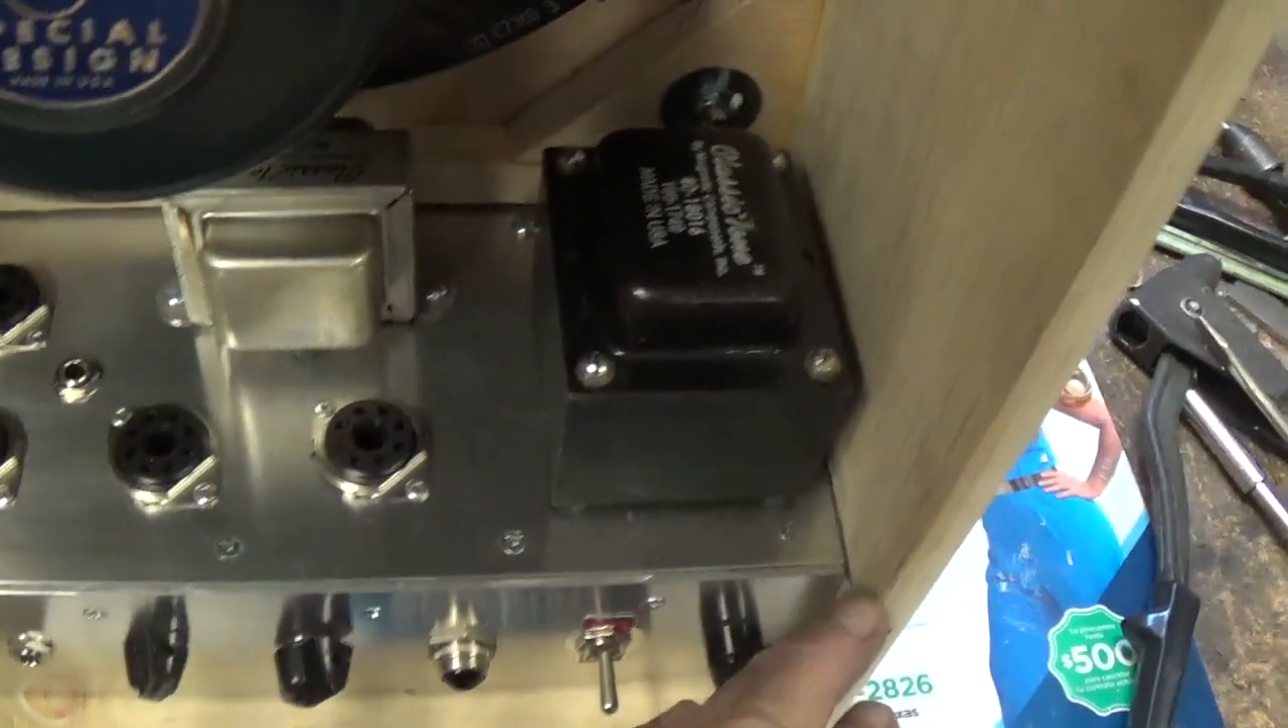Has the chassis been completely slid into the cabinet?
Yes.